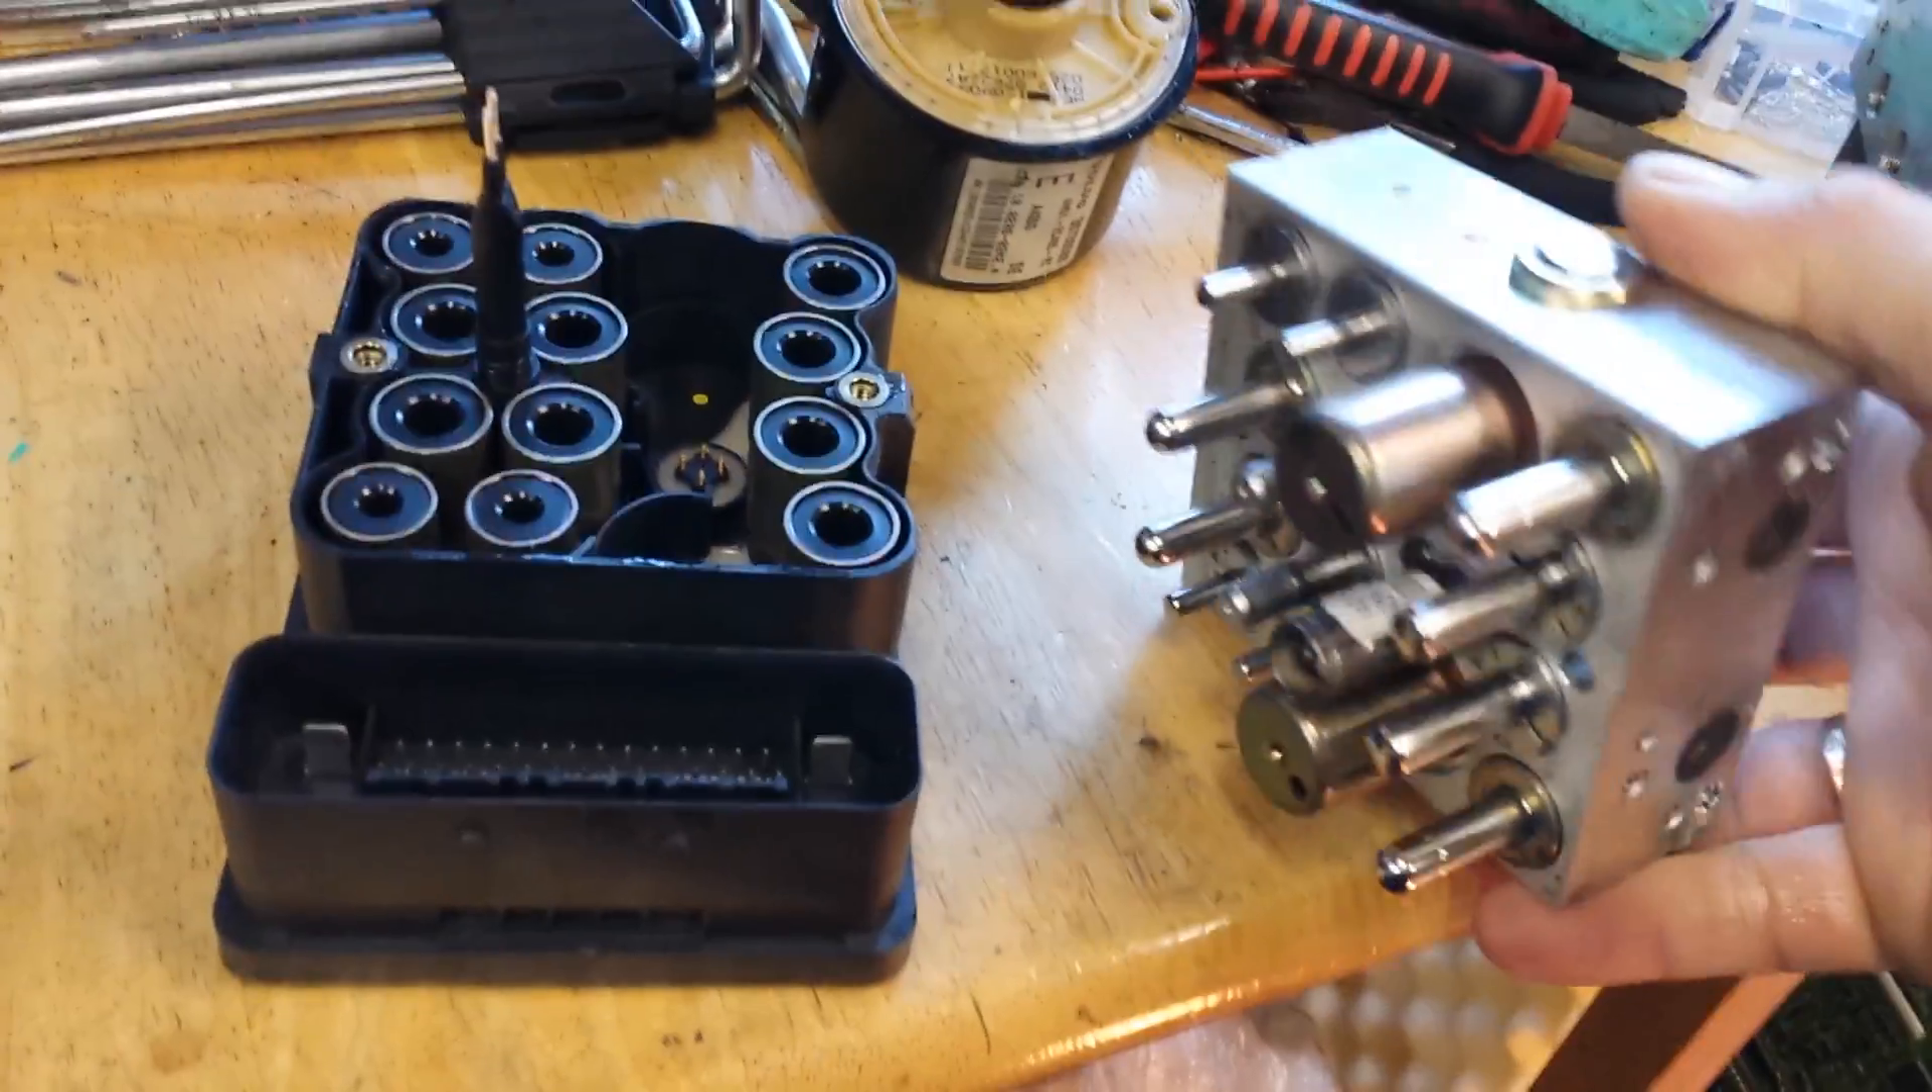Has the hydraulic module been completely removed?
Yes.